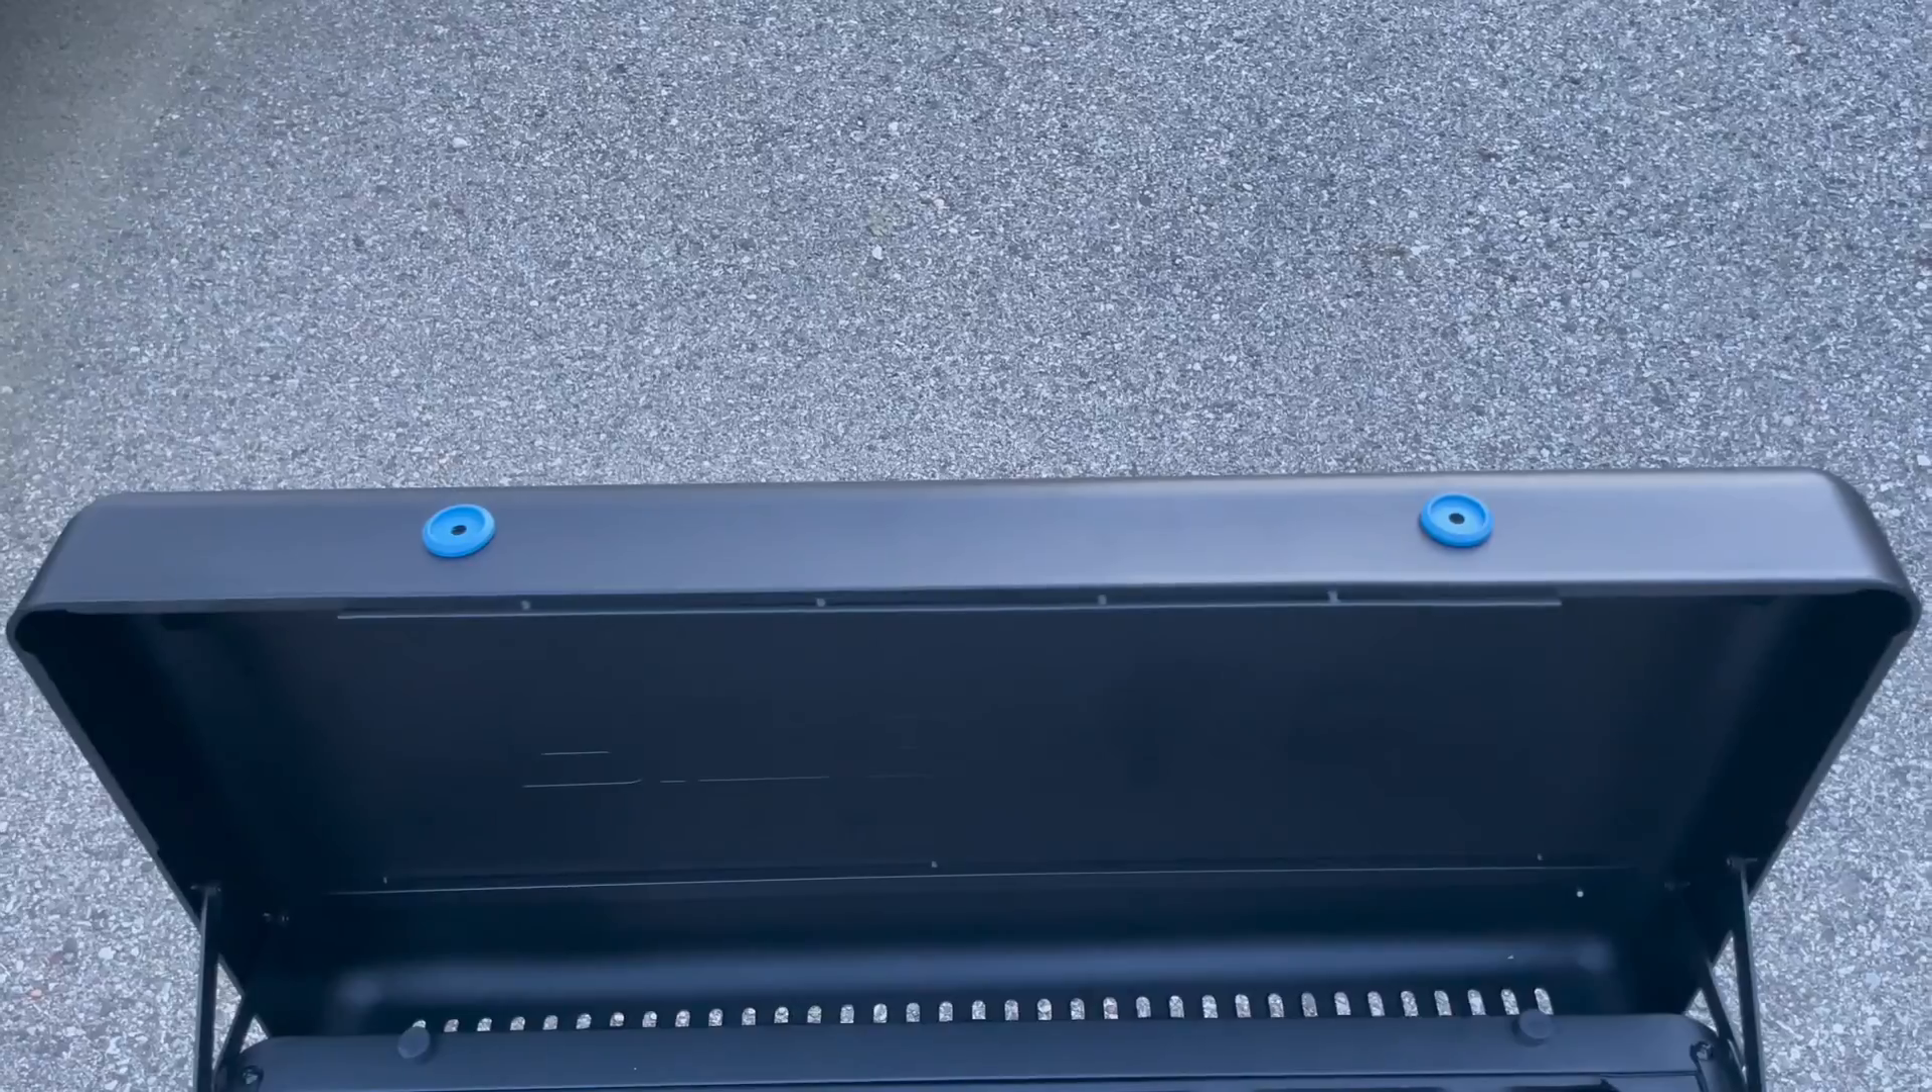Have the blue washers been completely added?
Yes.